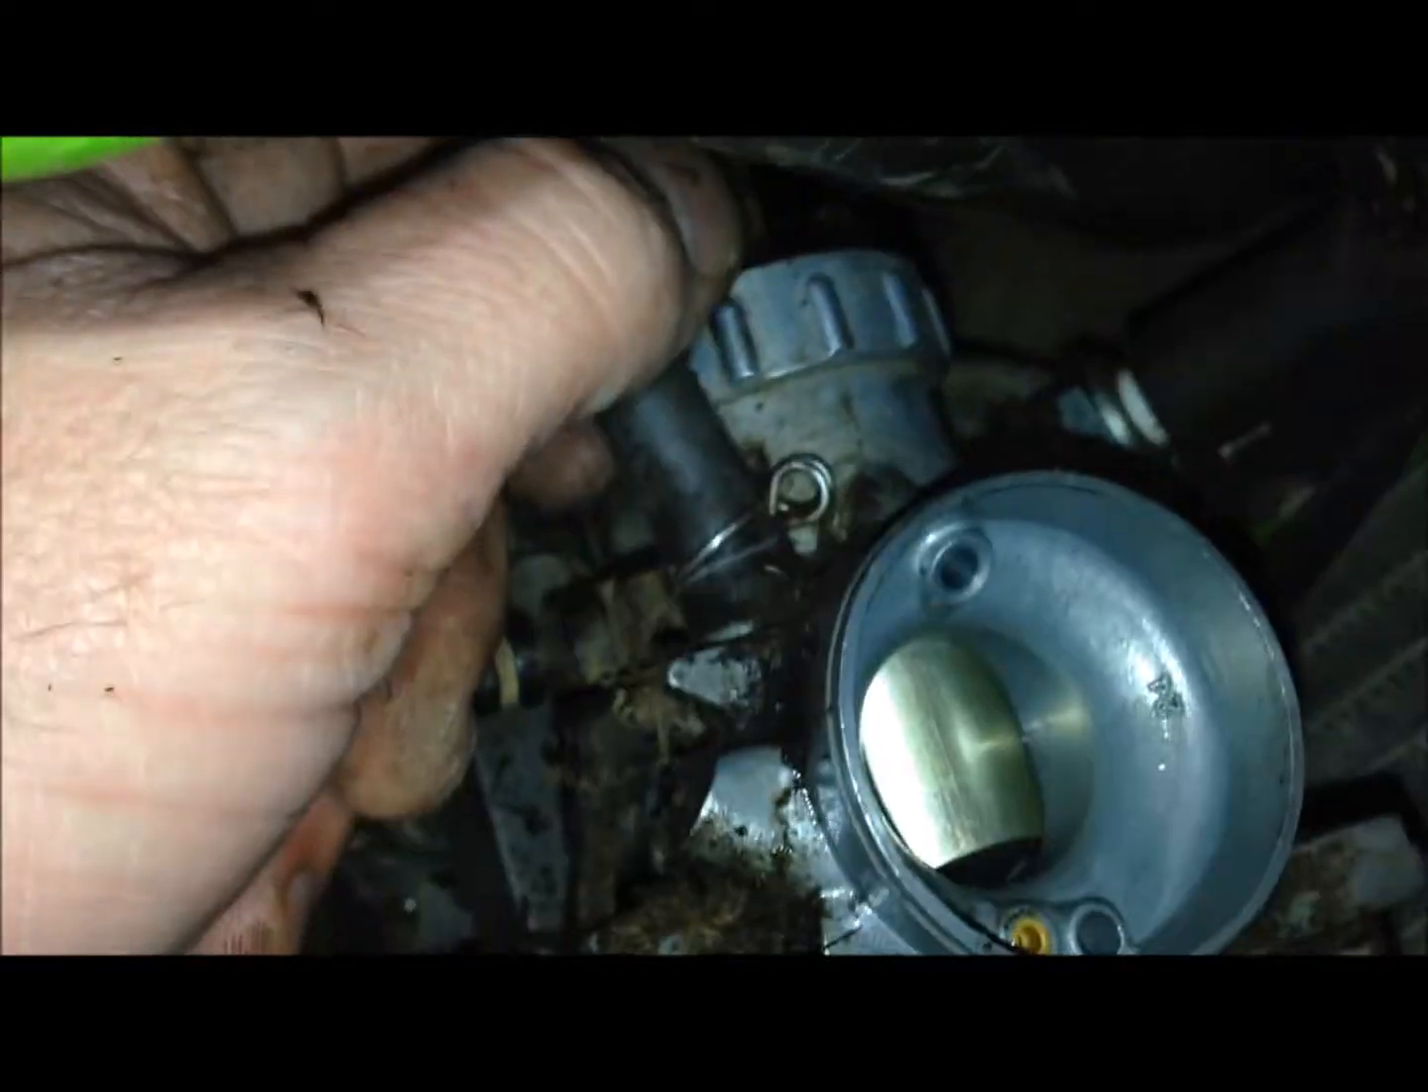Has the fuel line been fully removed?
No.